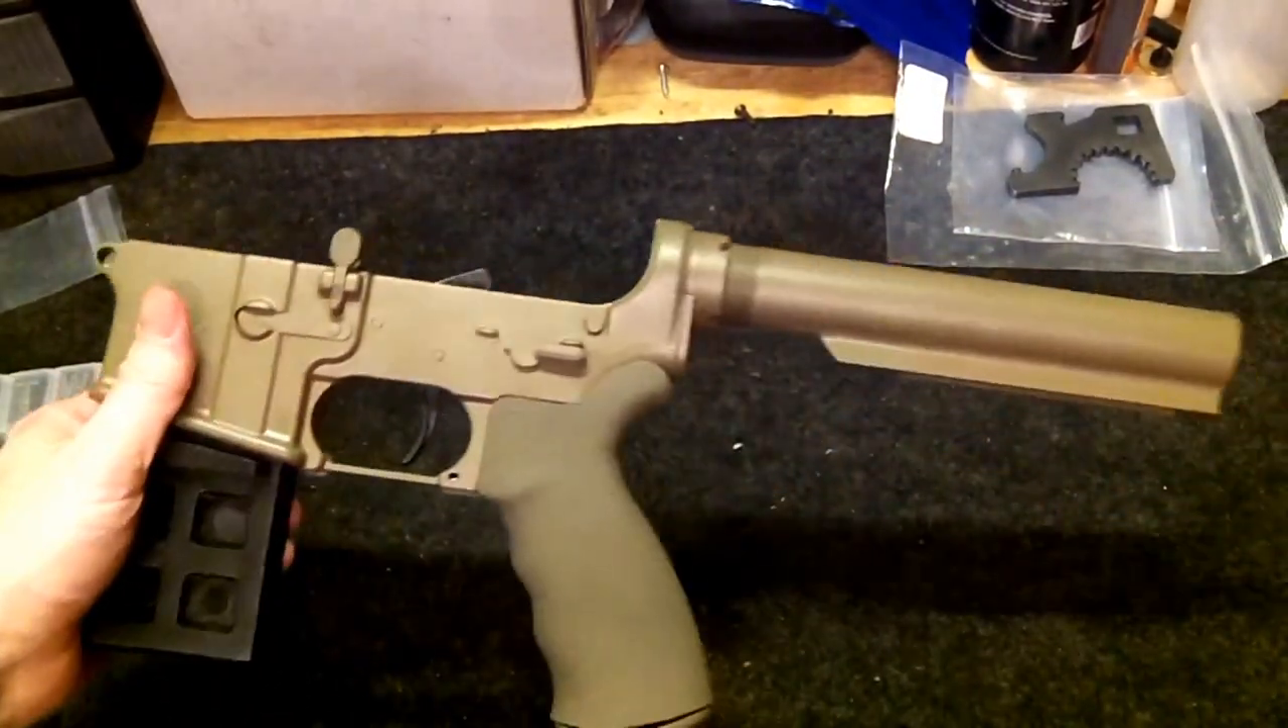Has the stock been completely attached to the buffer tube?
No.